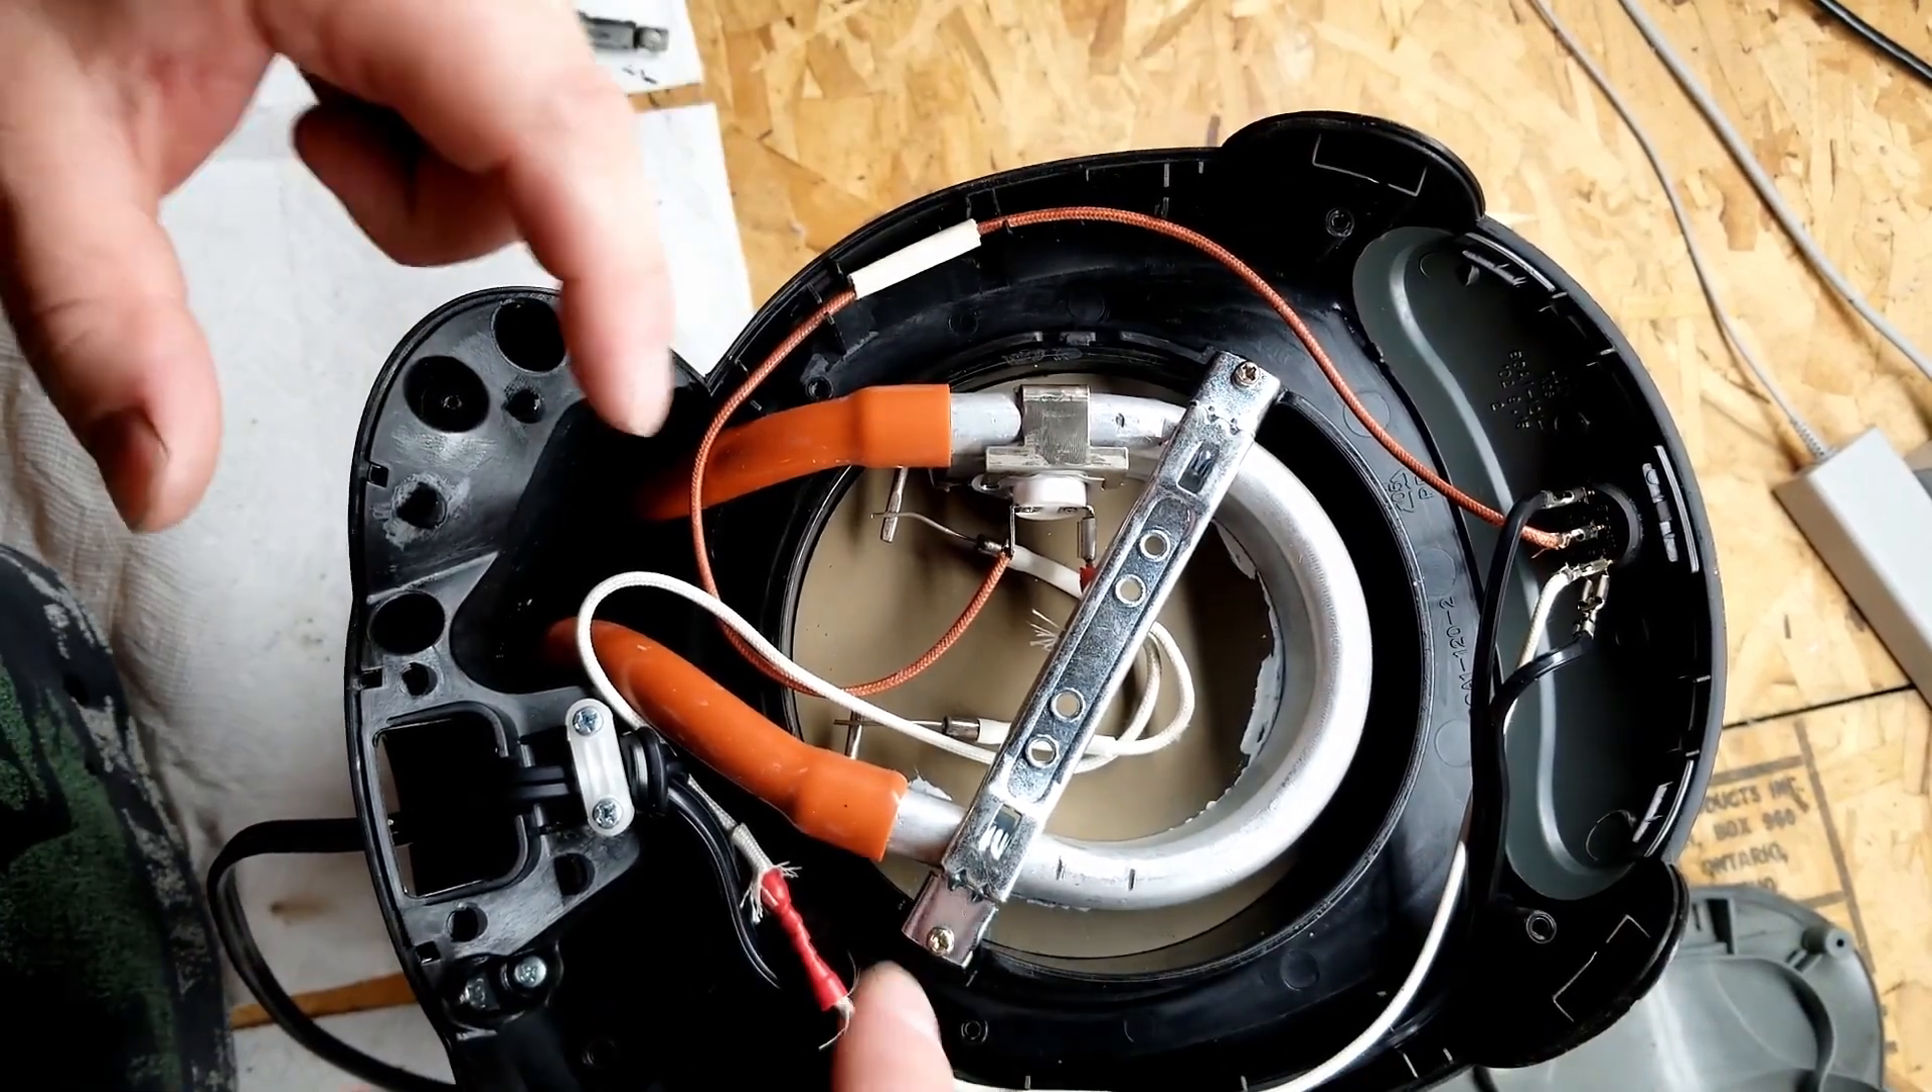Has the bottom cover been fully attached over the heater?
No.